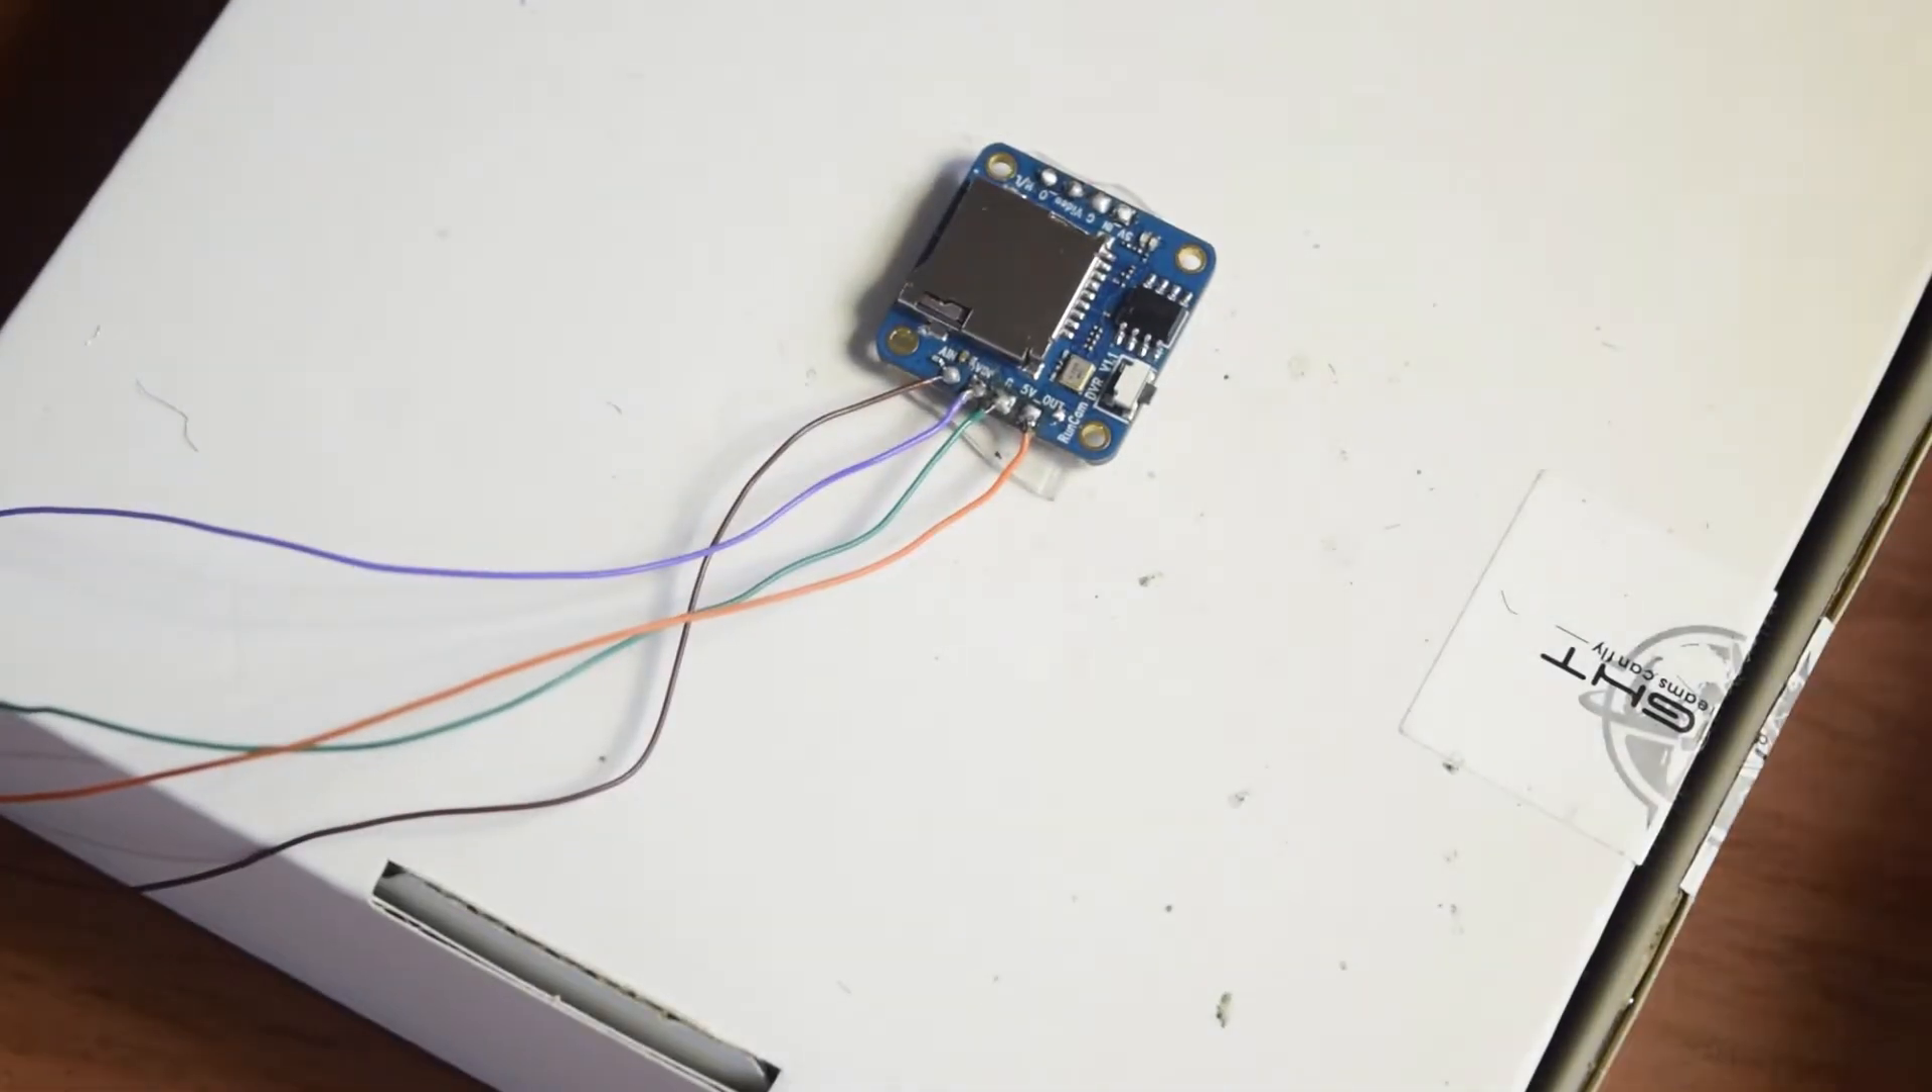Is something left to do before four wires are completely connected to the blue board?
No.